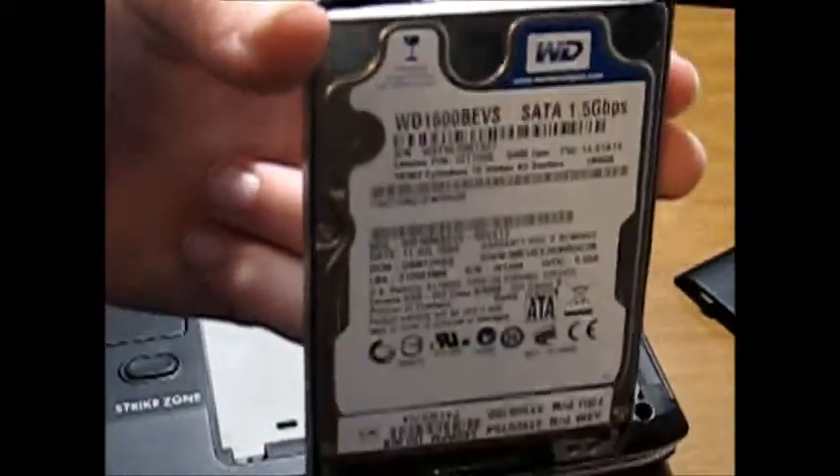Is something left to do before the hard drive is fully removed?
No.